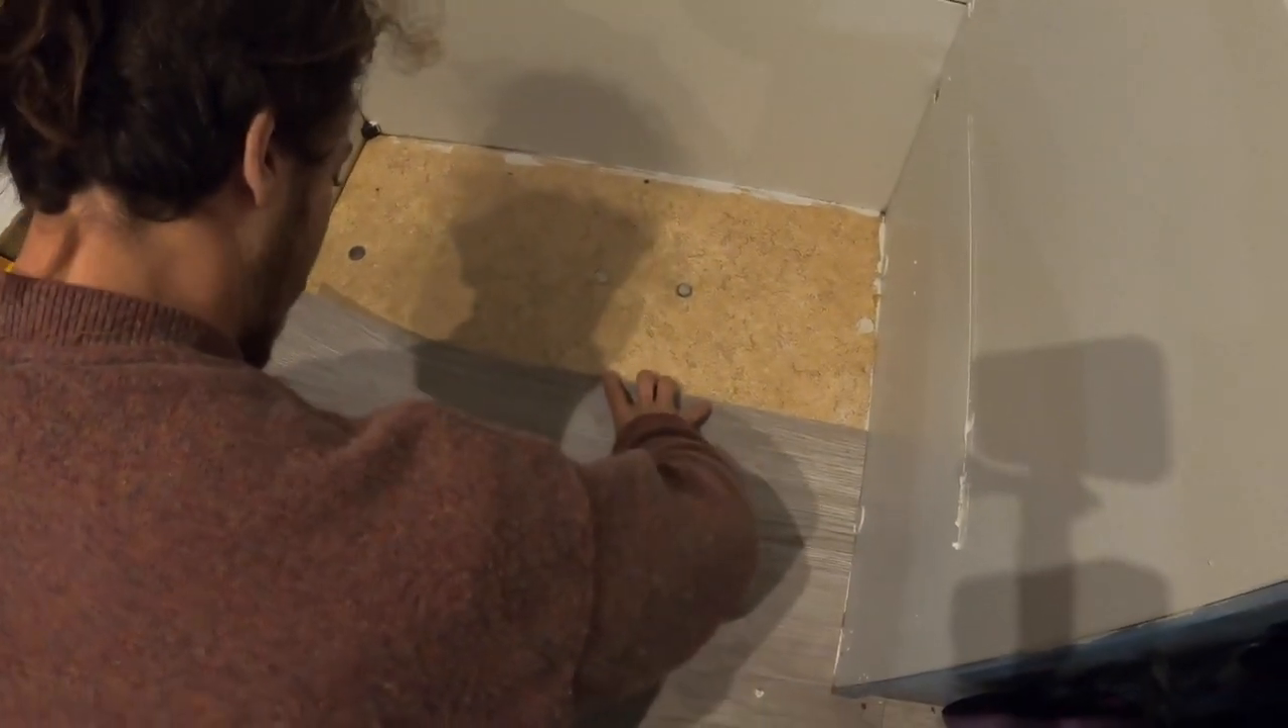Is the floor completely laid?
No.